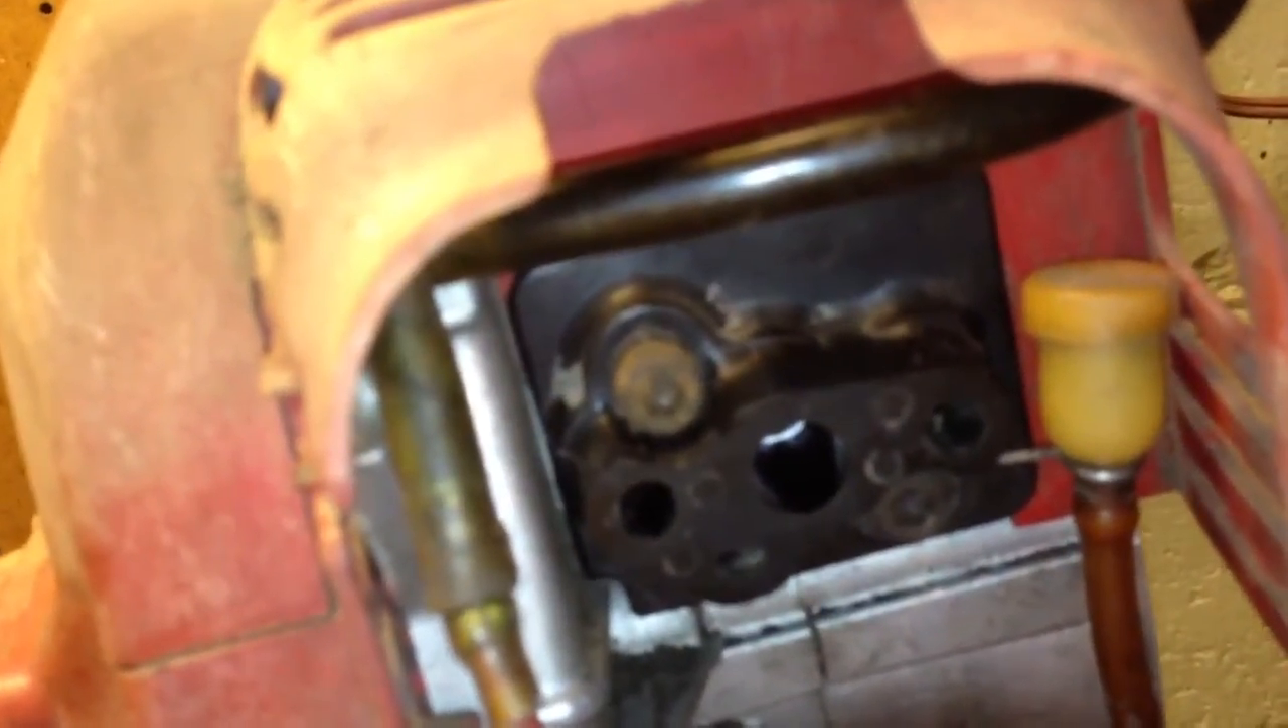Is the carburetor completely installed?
No.